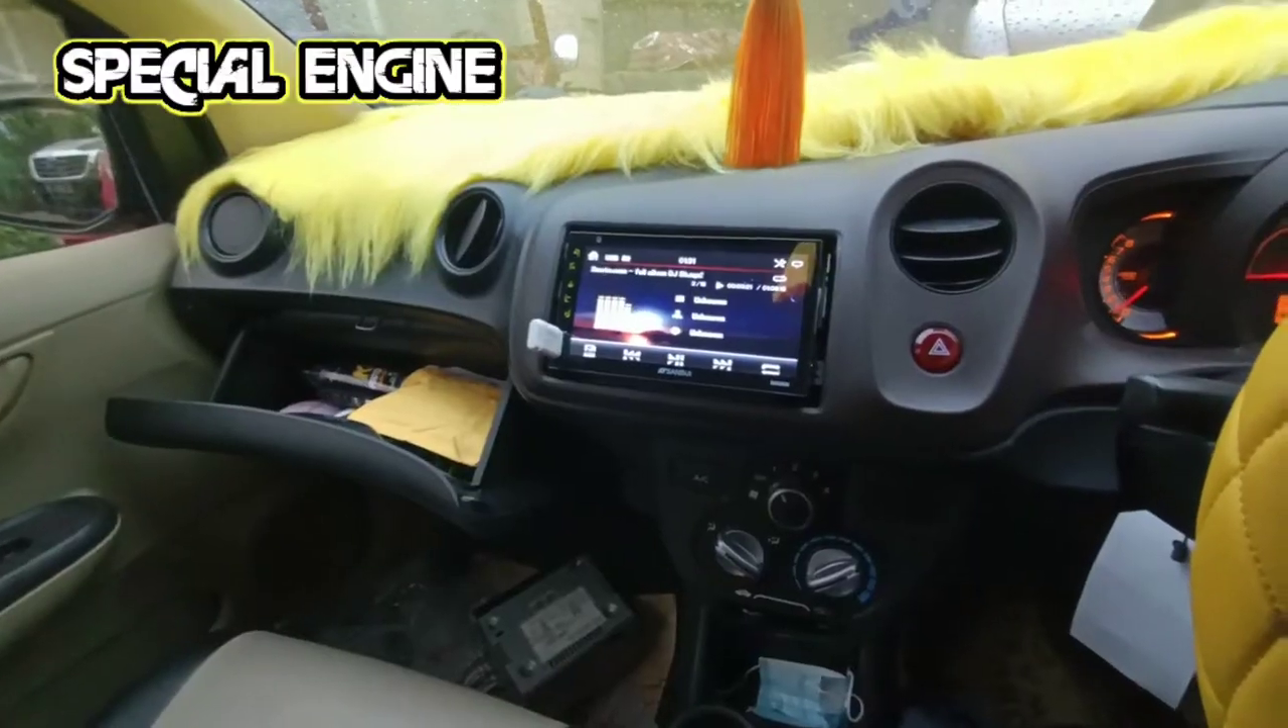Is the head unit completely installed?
Yes.